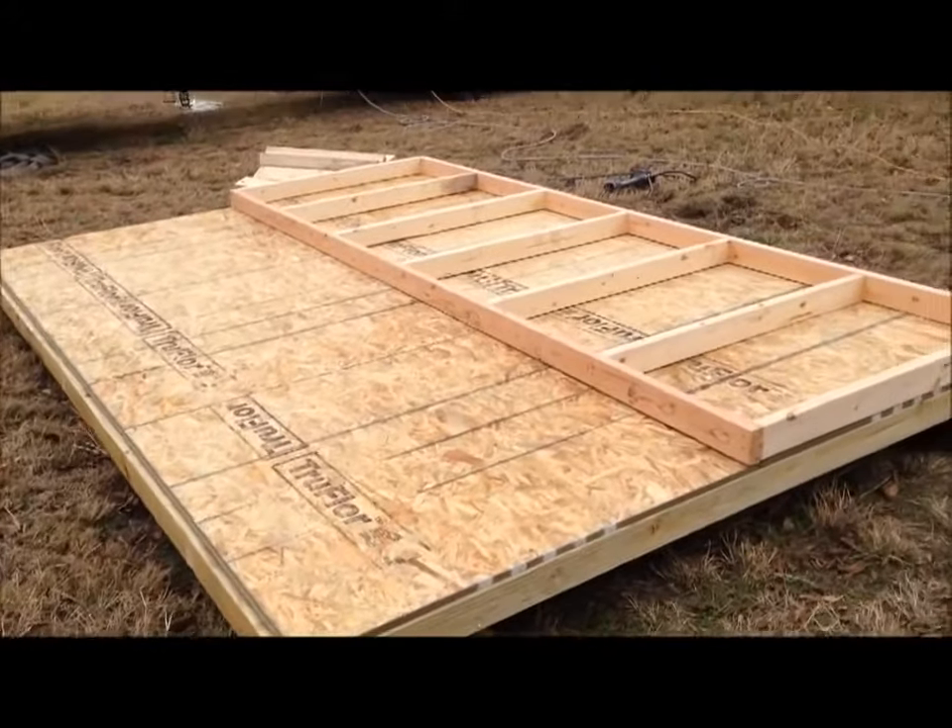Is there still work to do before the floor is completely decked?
No.